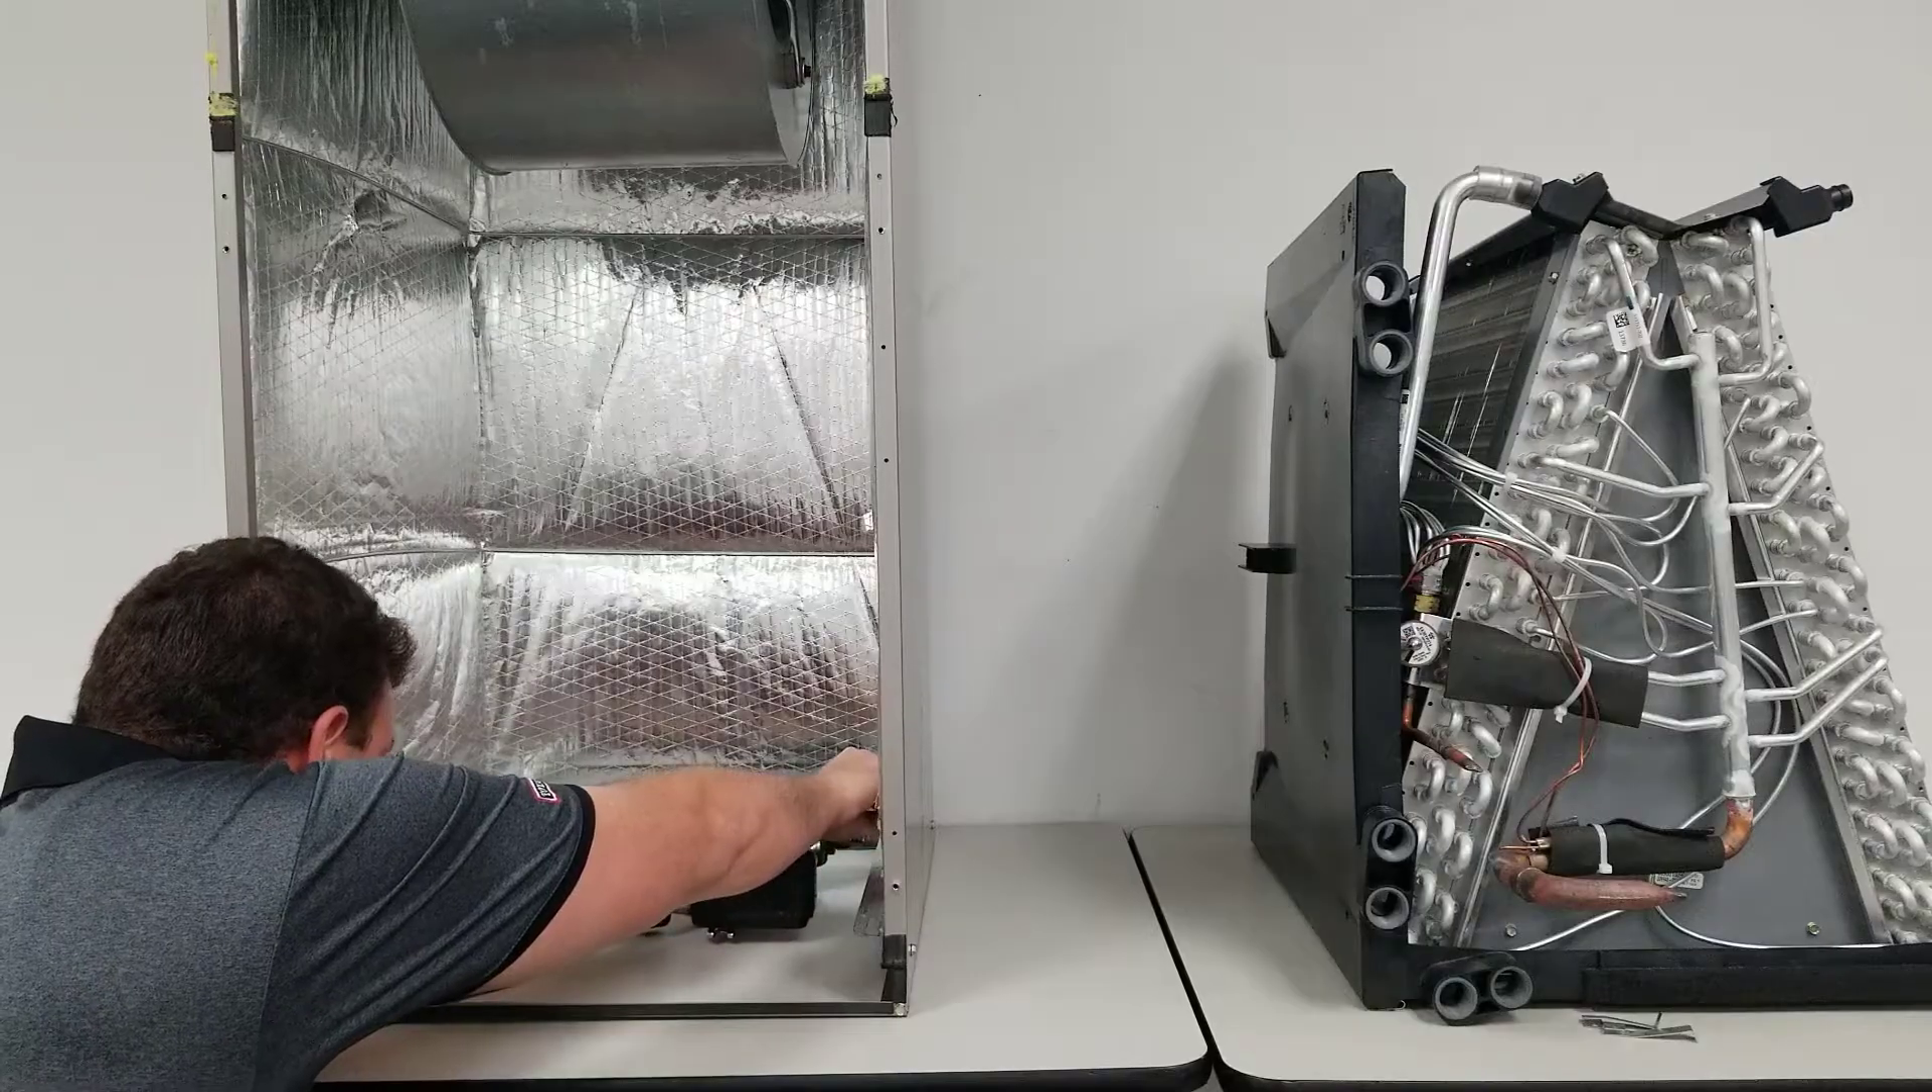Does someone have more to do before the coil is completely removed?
No.